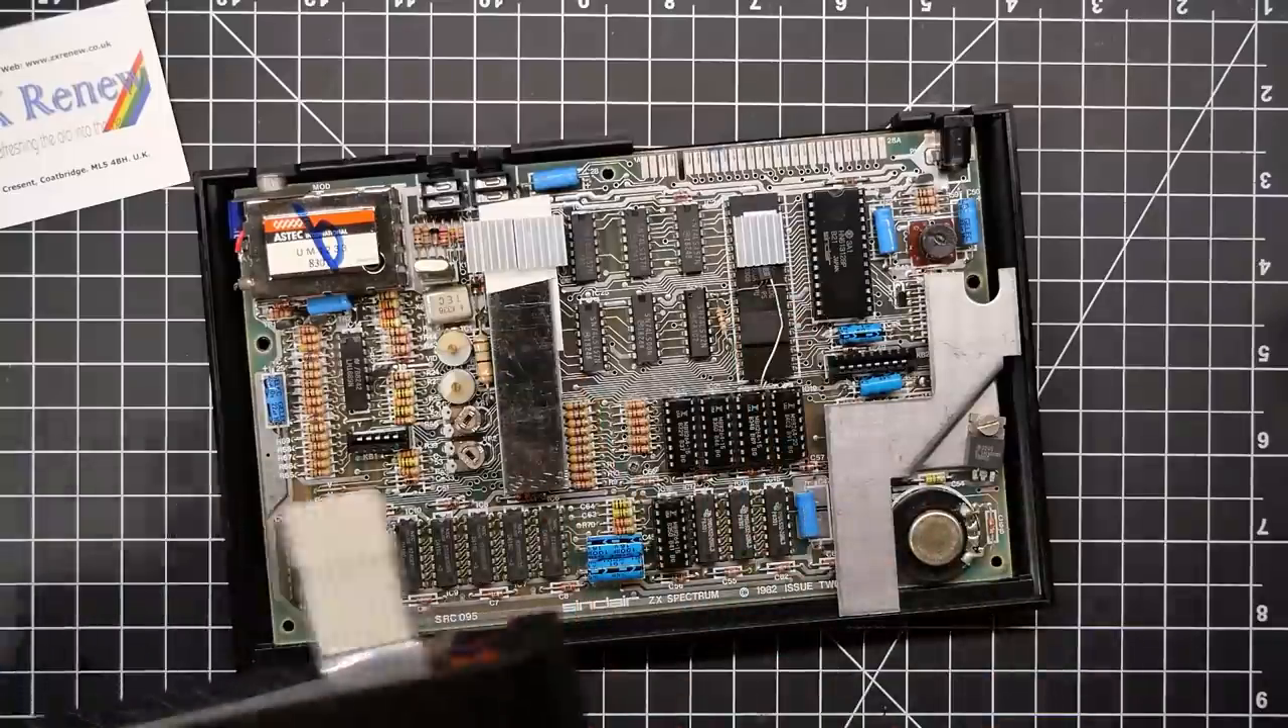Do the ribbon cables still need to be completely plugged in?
Yes.